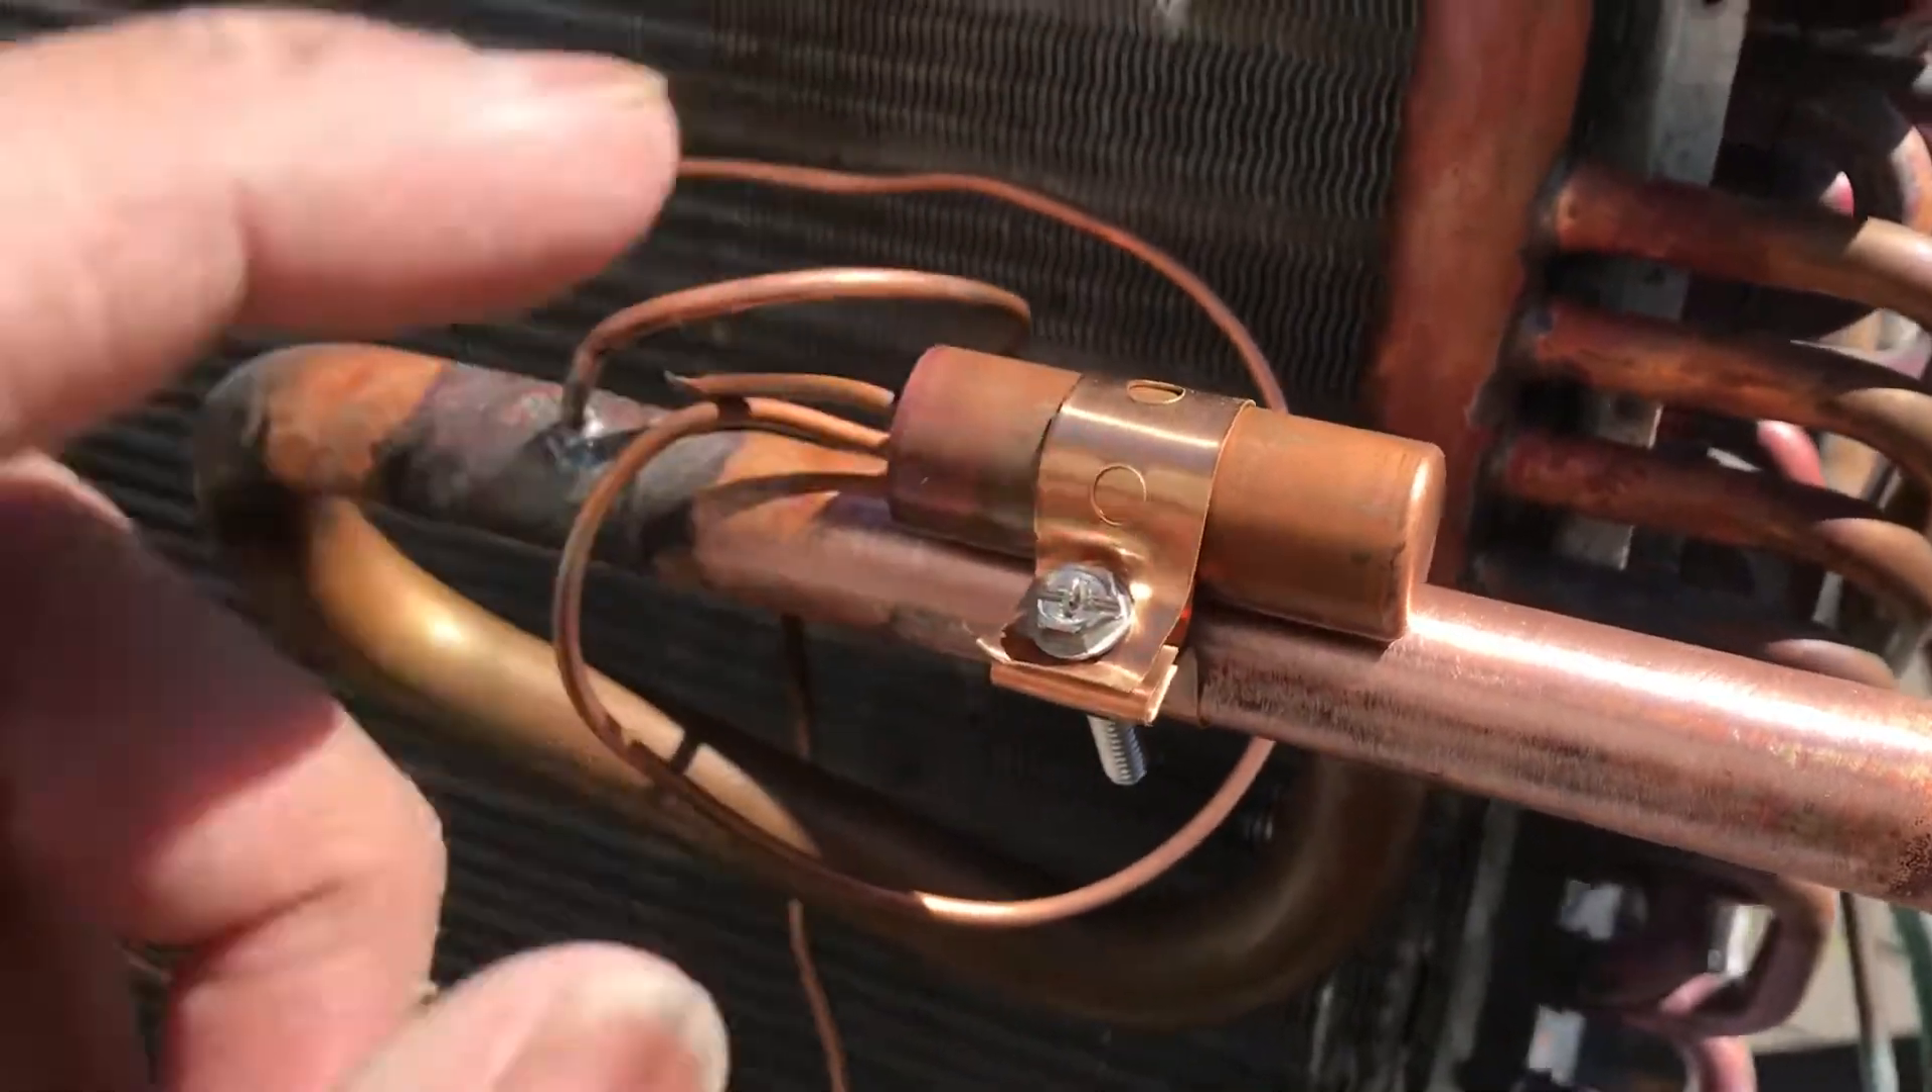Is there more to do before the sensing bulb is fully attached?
No.